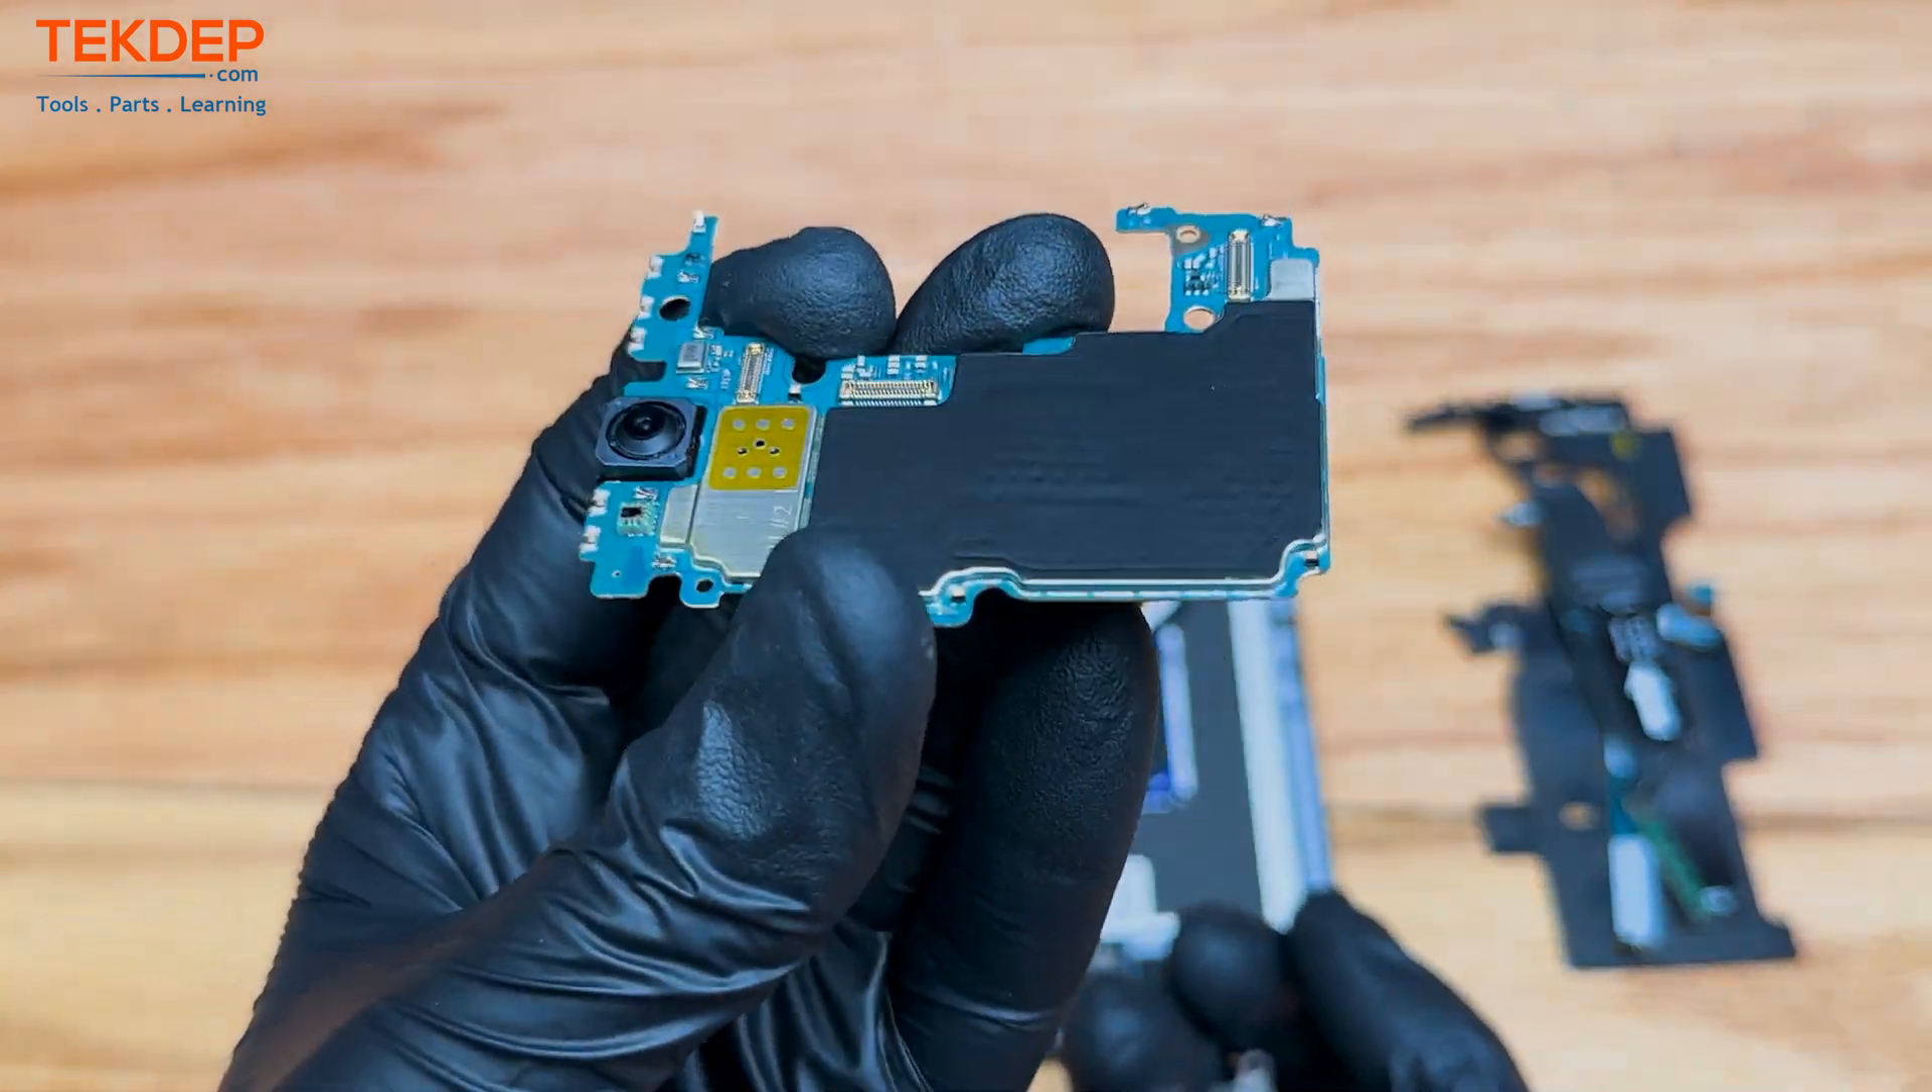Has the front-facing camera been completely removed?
No.